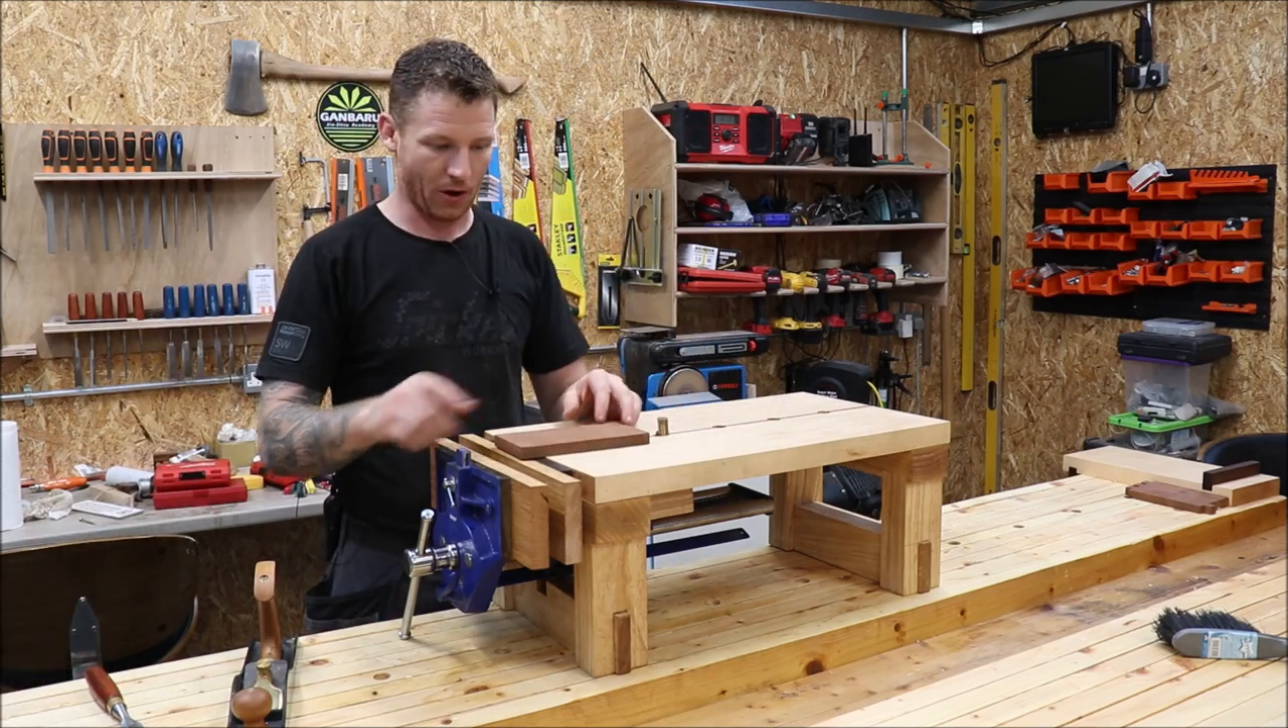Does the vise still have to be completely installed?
No.